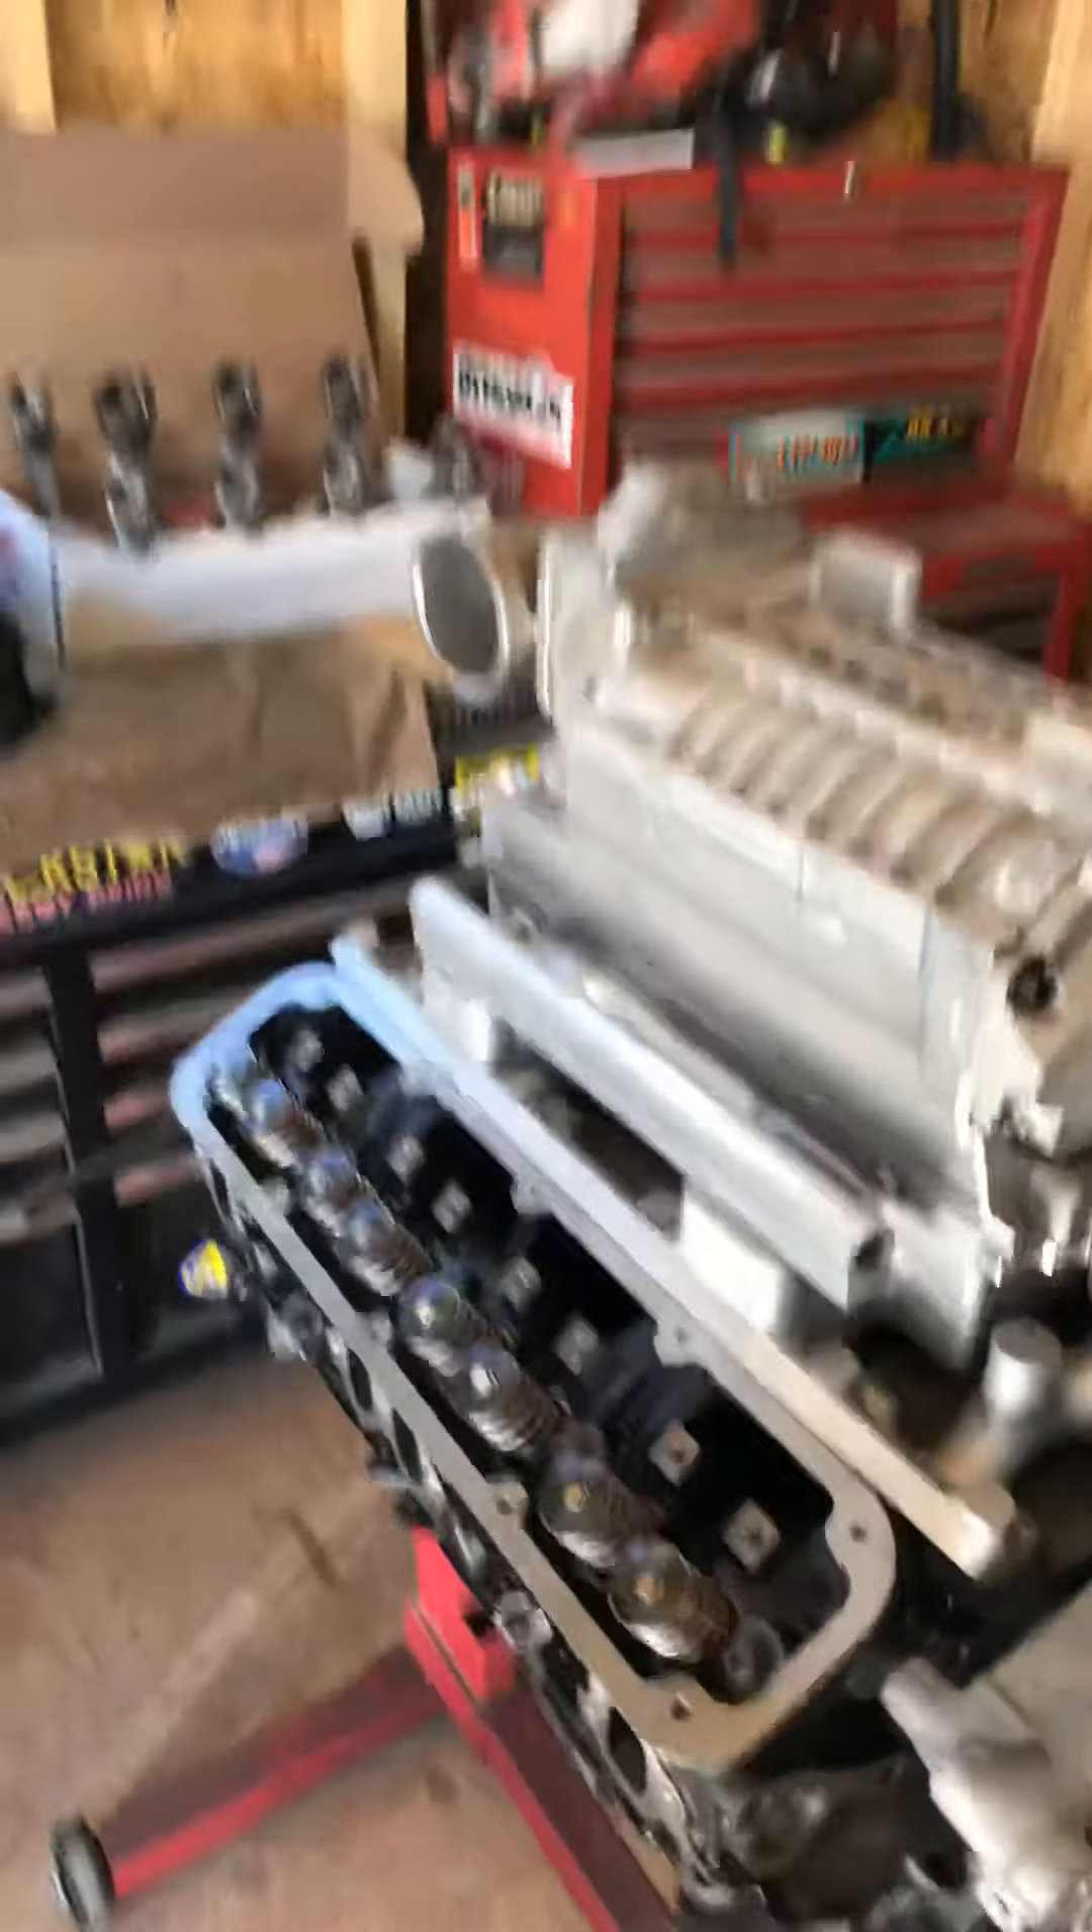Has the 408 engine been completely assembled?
No.